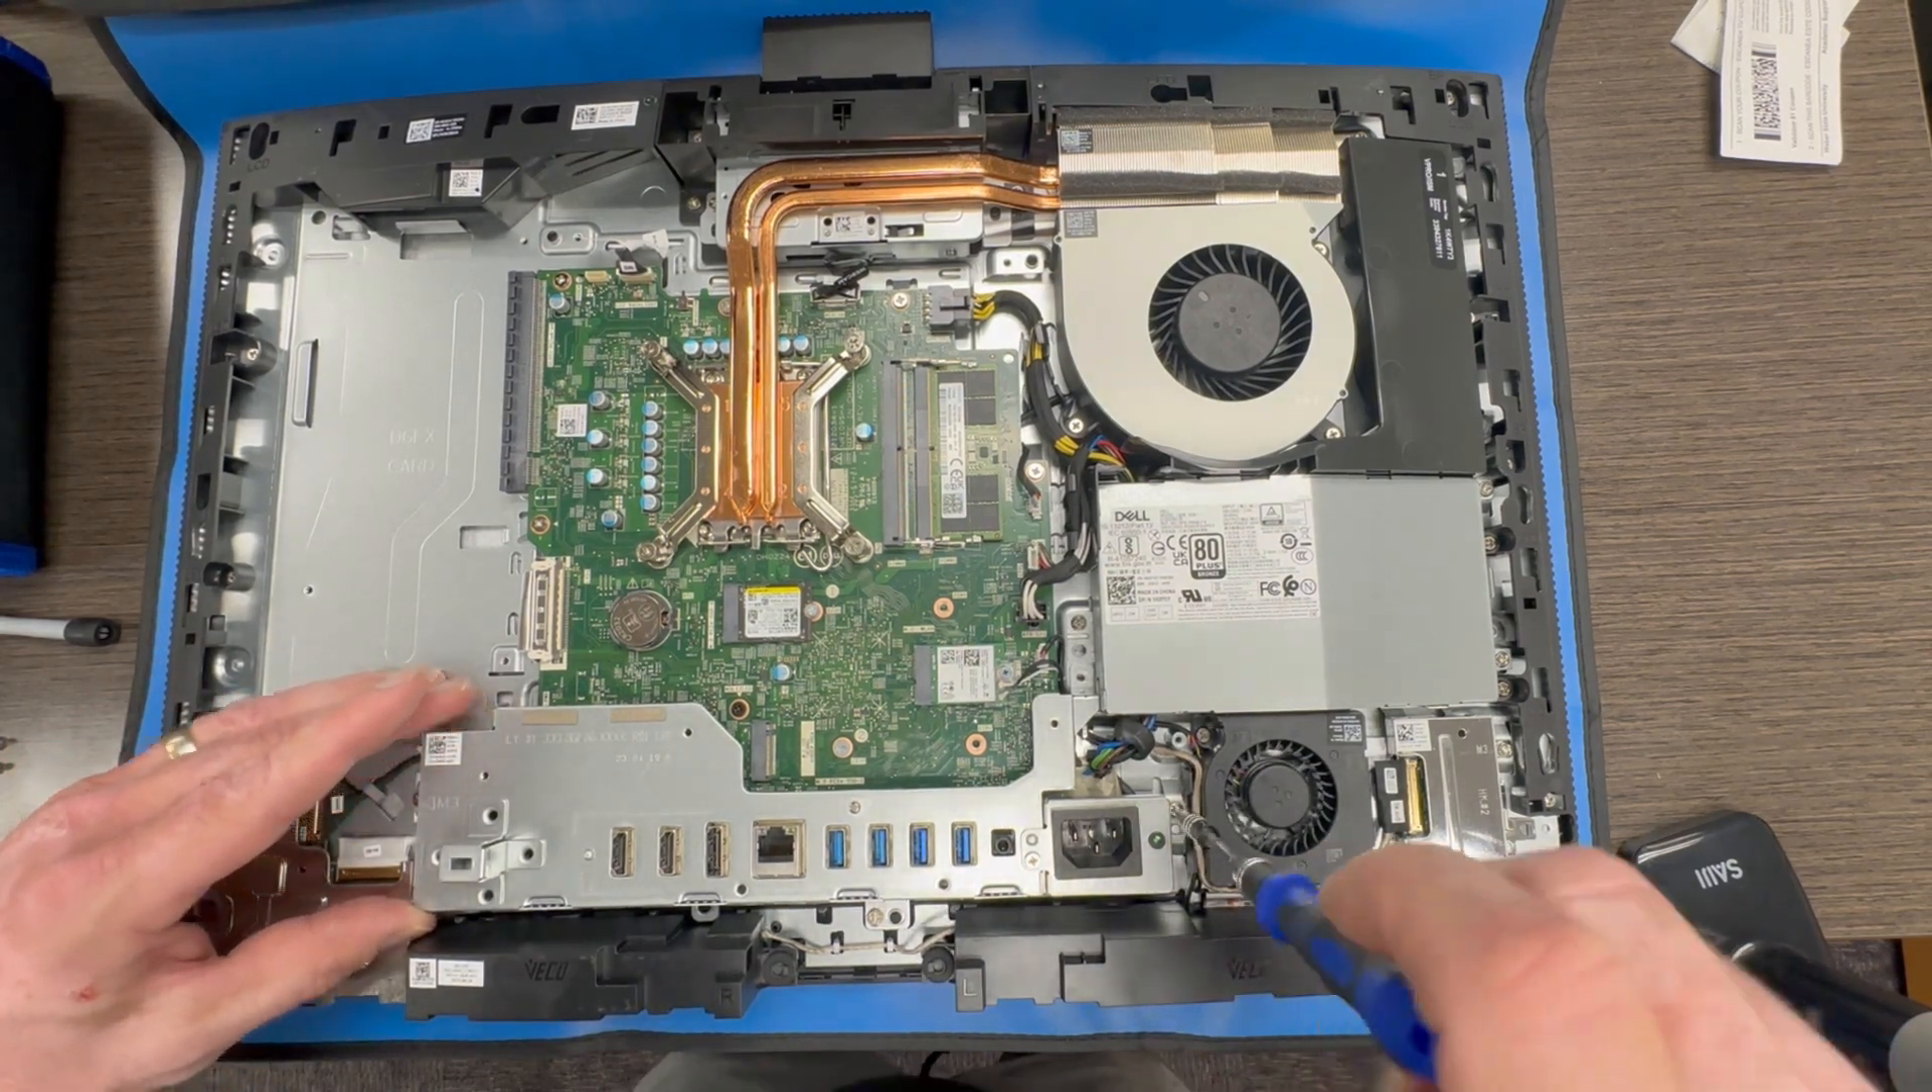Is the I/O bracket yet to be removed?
Yes.